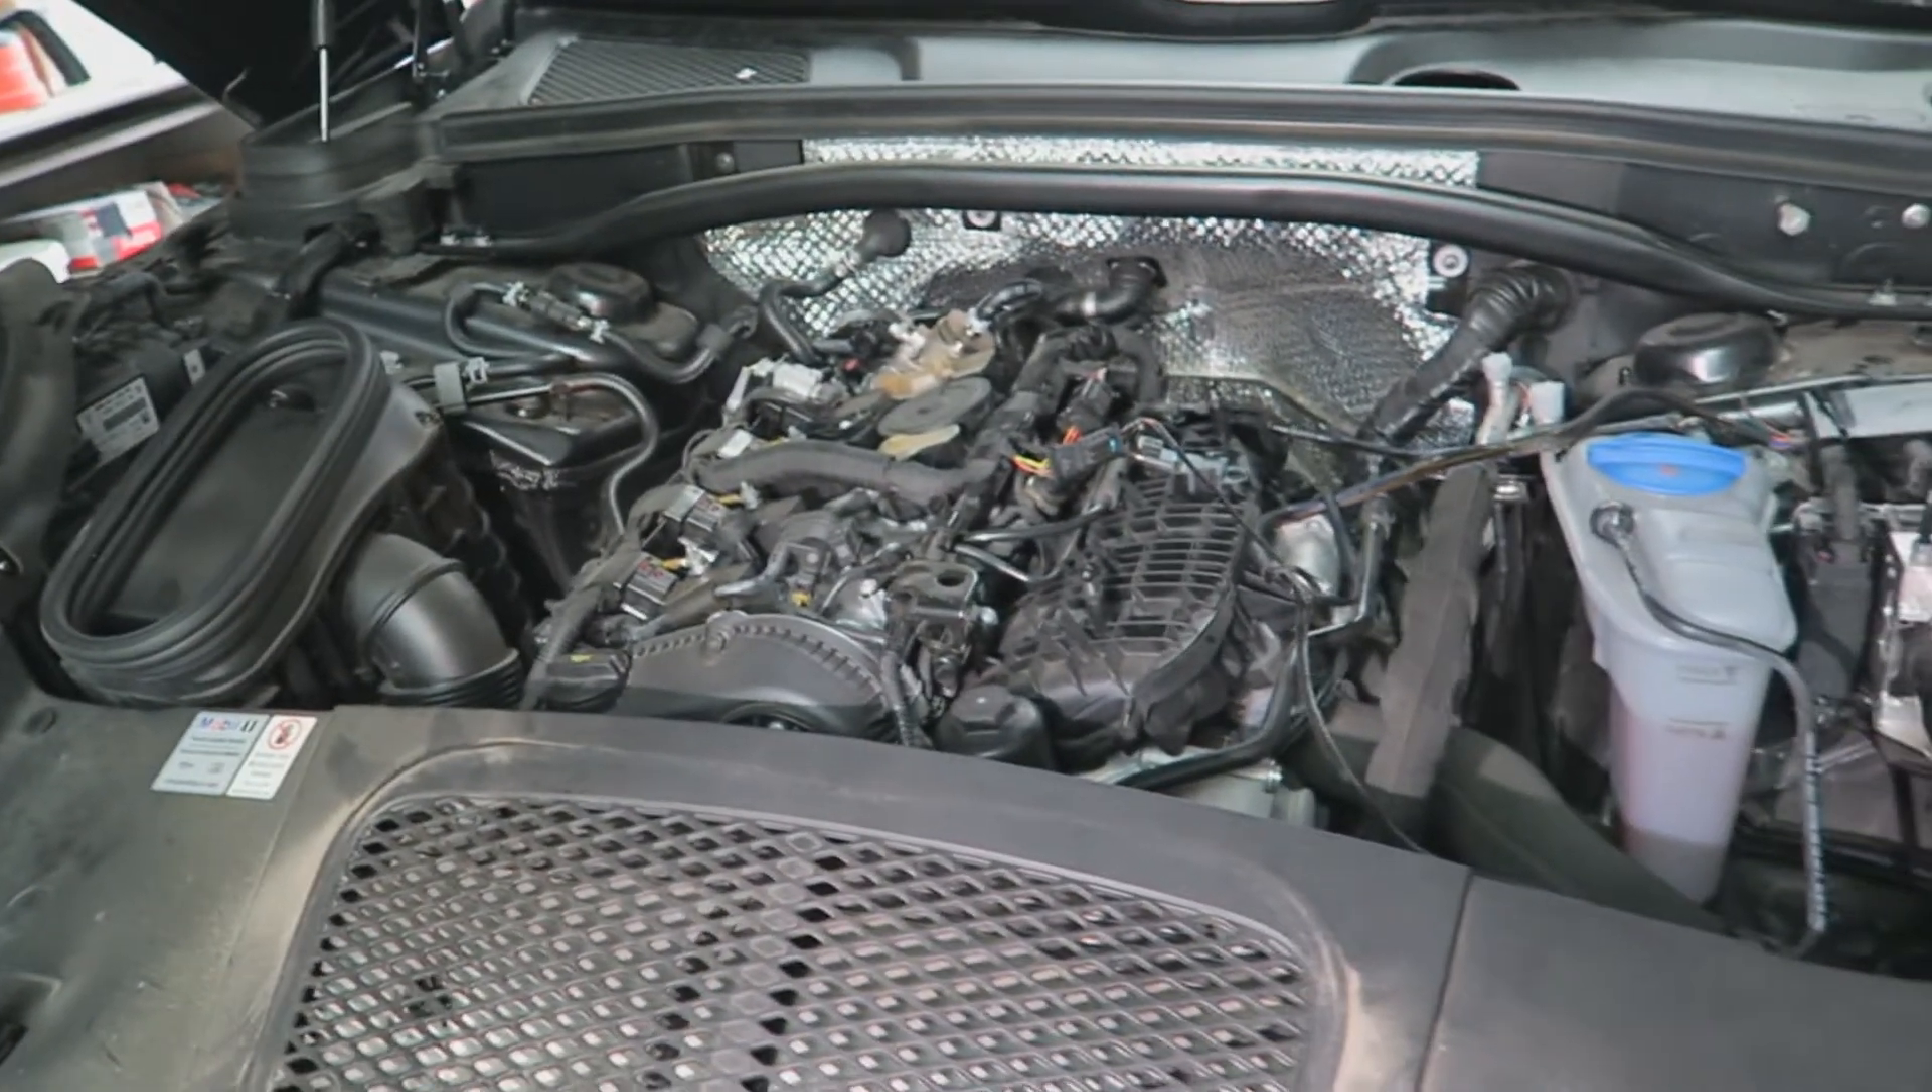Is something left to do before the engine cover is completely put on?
Yes.